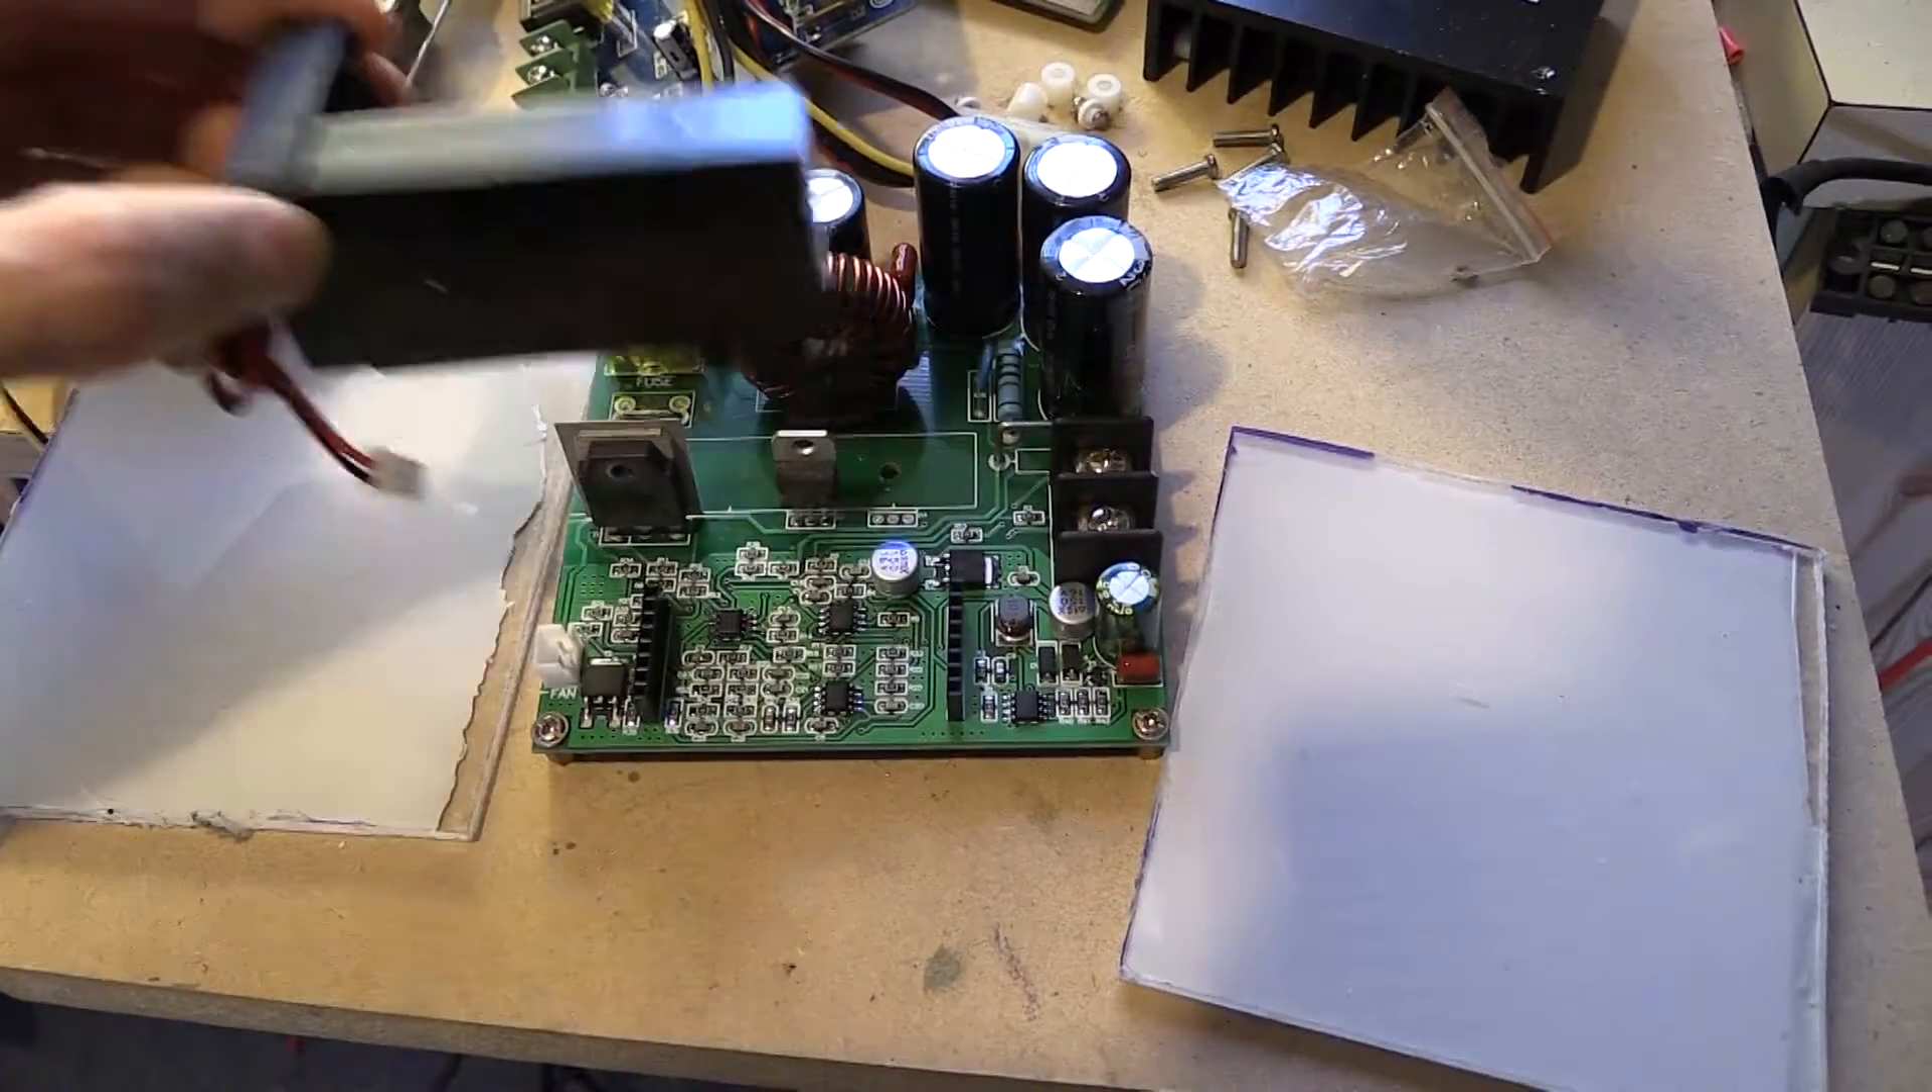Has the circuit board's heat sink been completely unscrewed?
Yes.